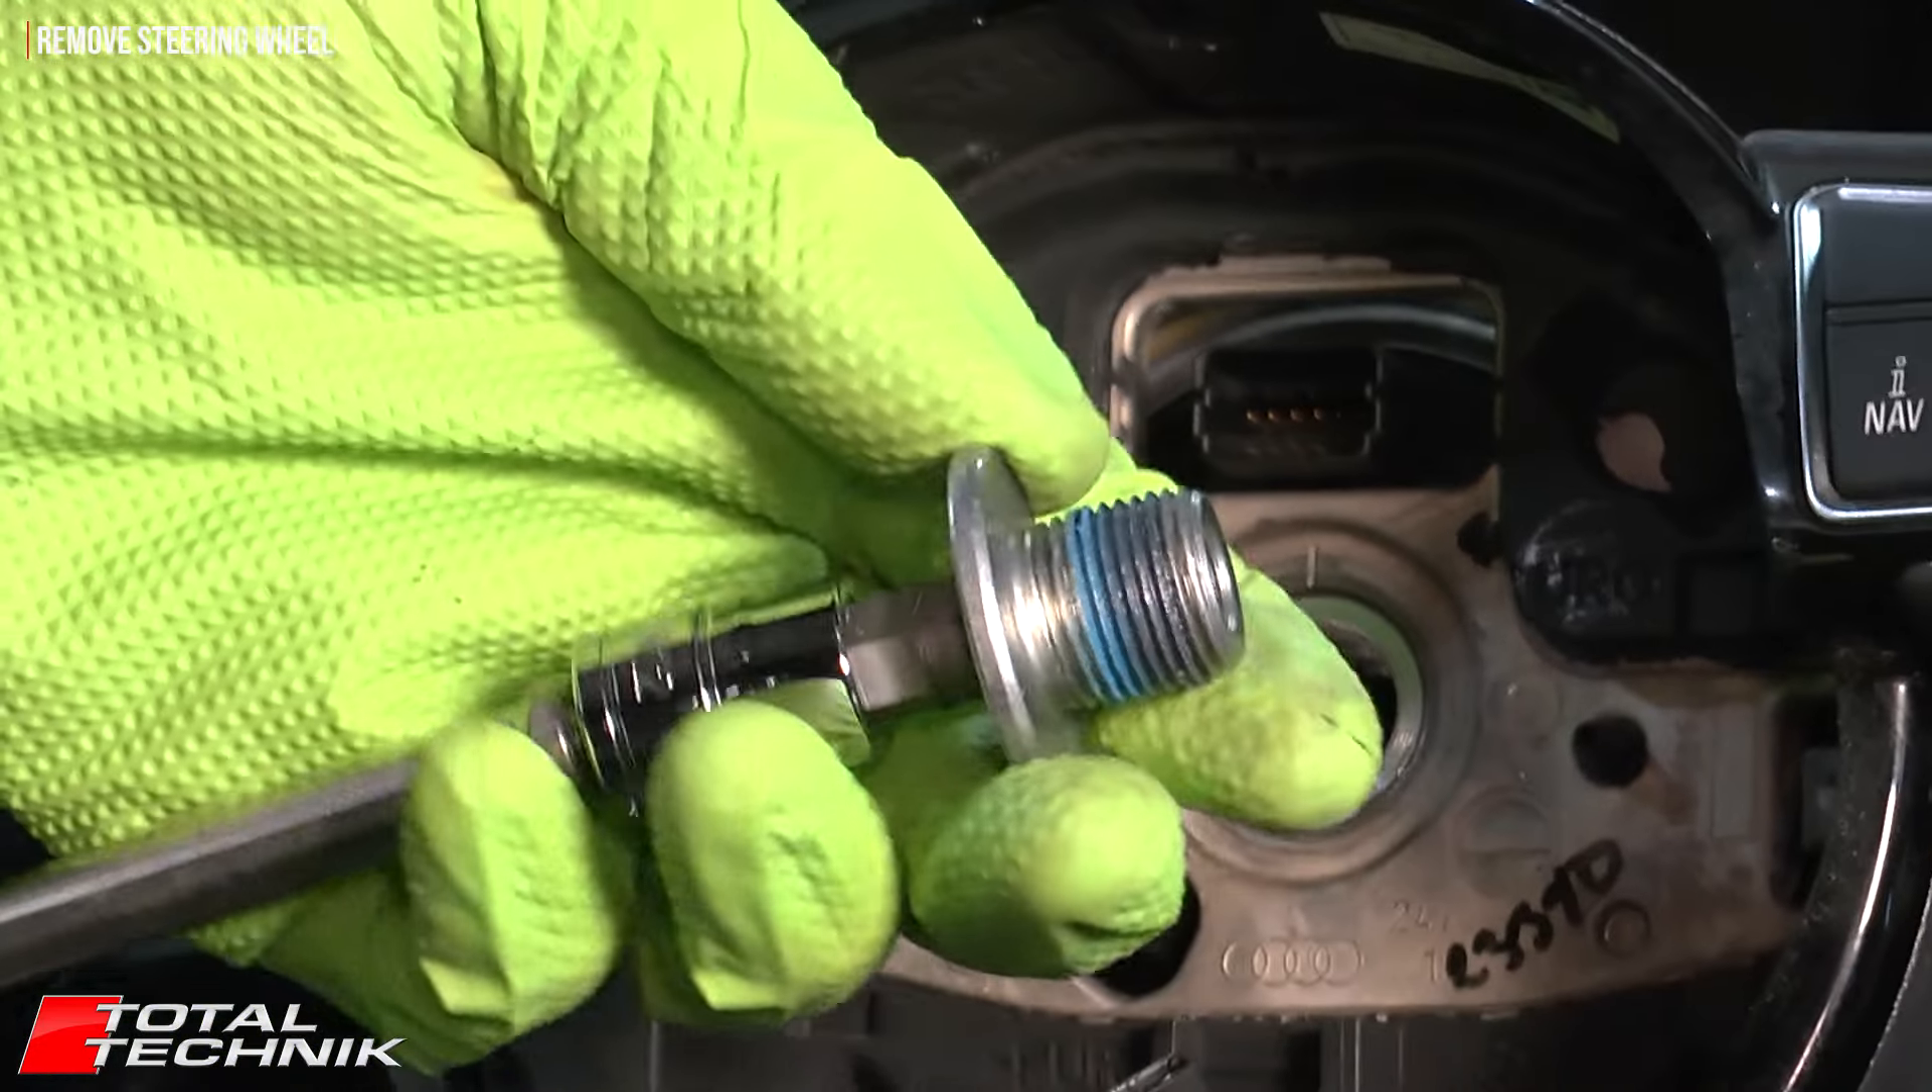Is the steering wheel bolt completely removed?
Yes.